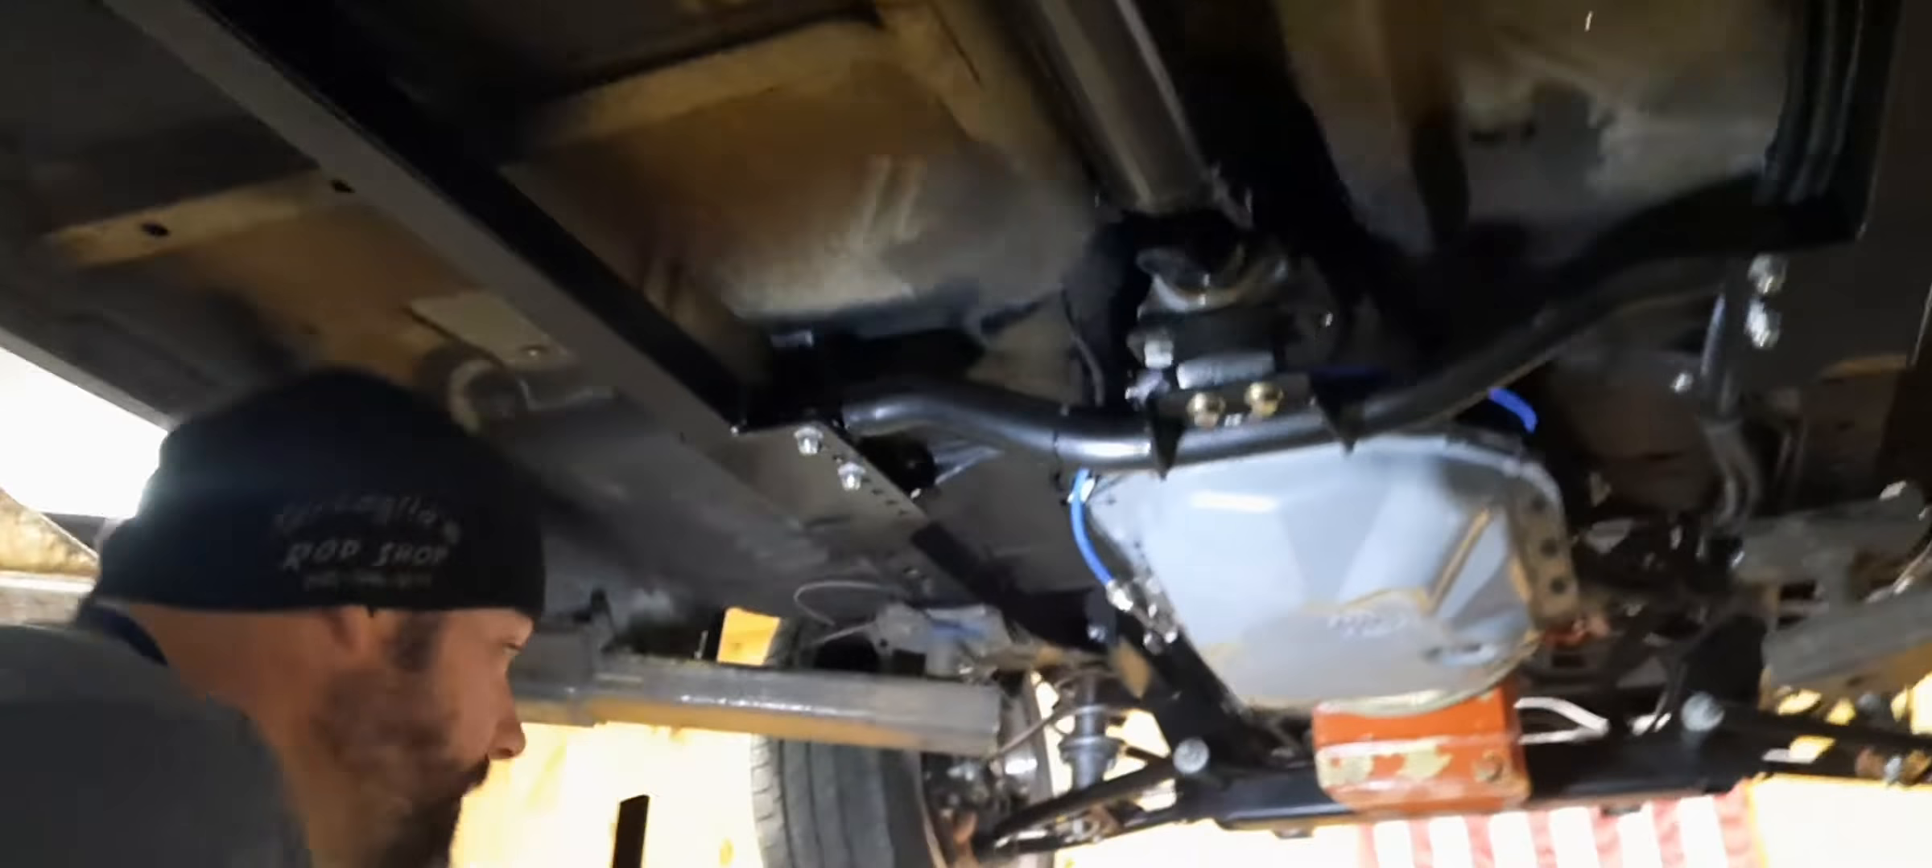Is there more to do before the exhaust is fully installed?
Yes.